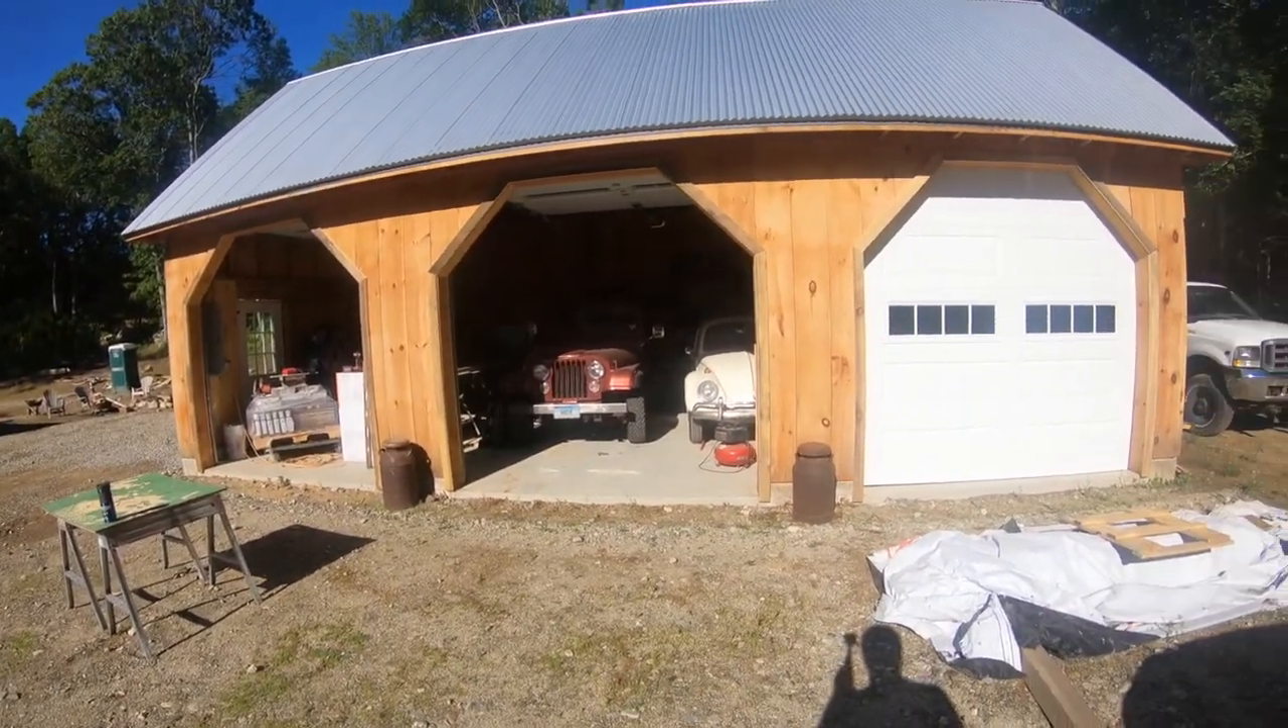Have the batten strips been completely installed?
No.